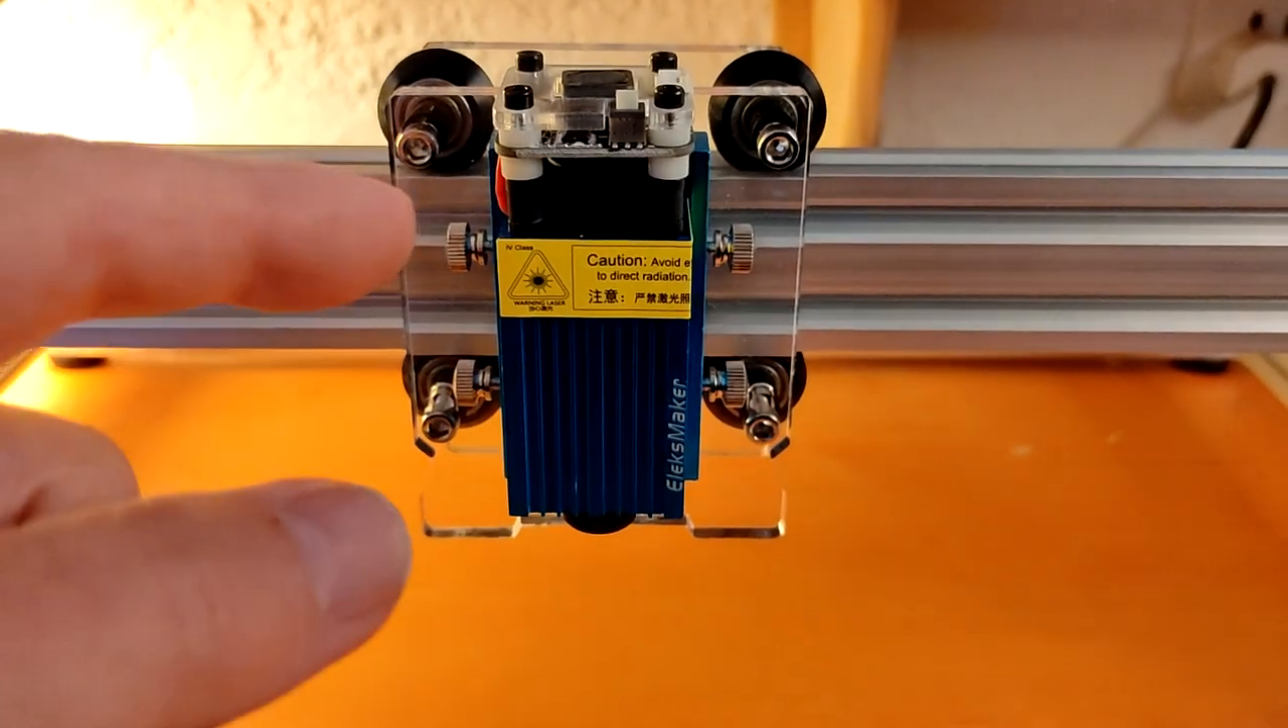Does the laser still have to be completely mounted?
No.